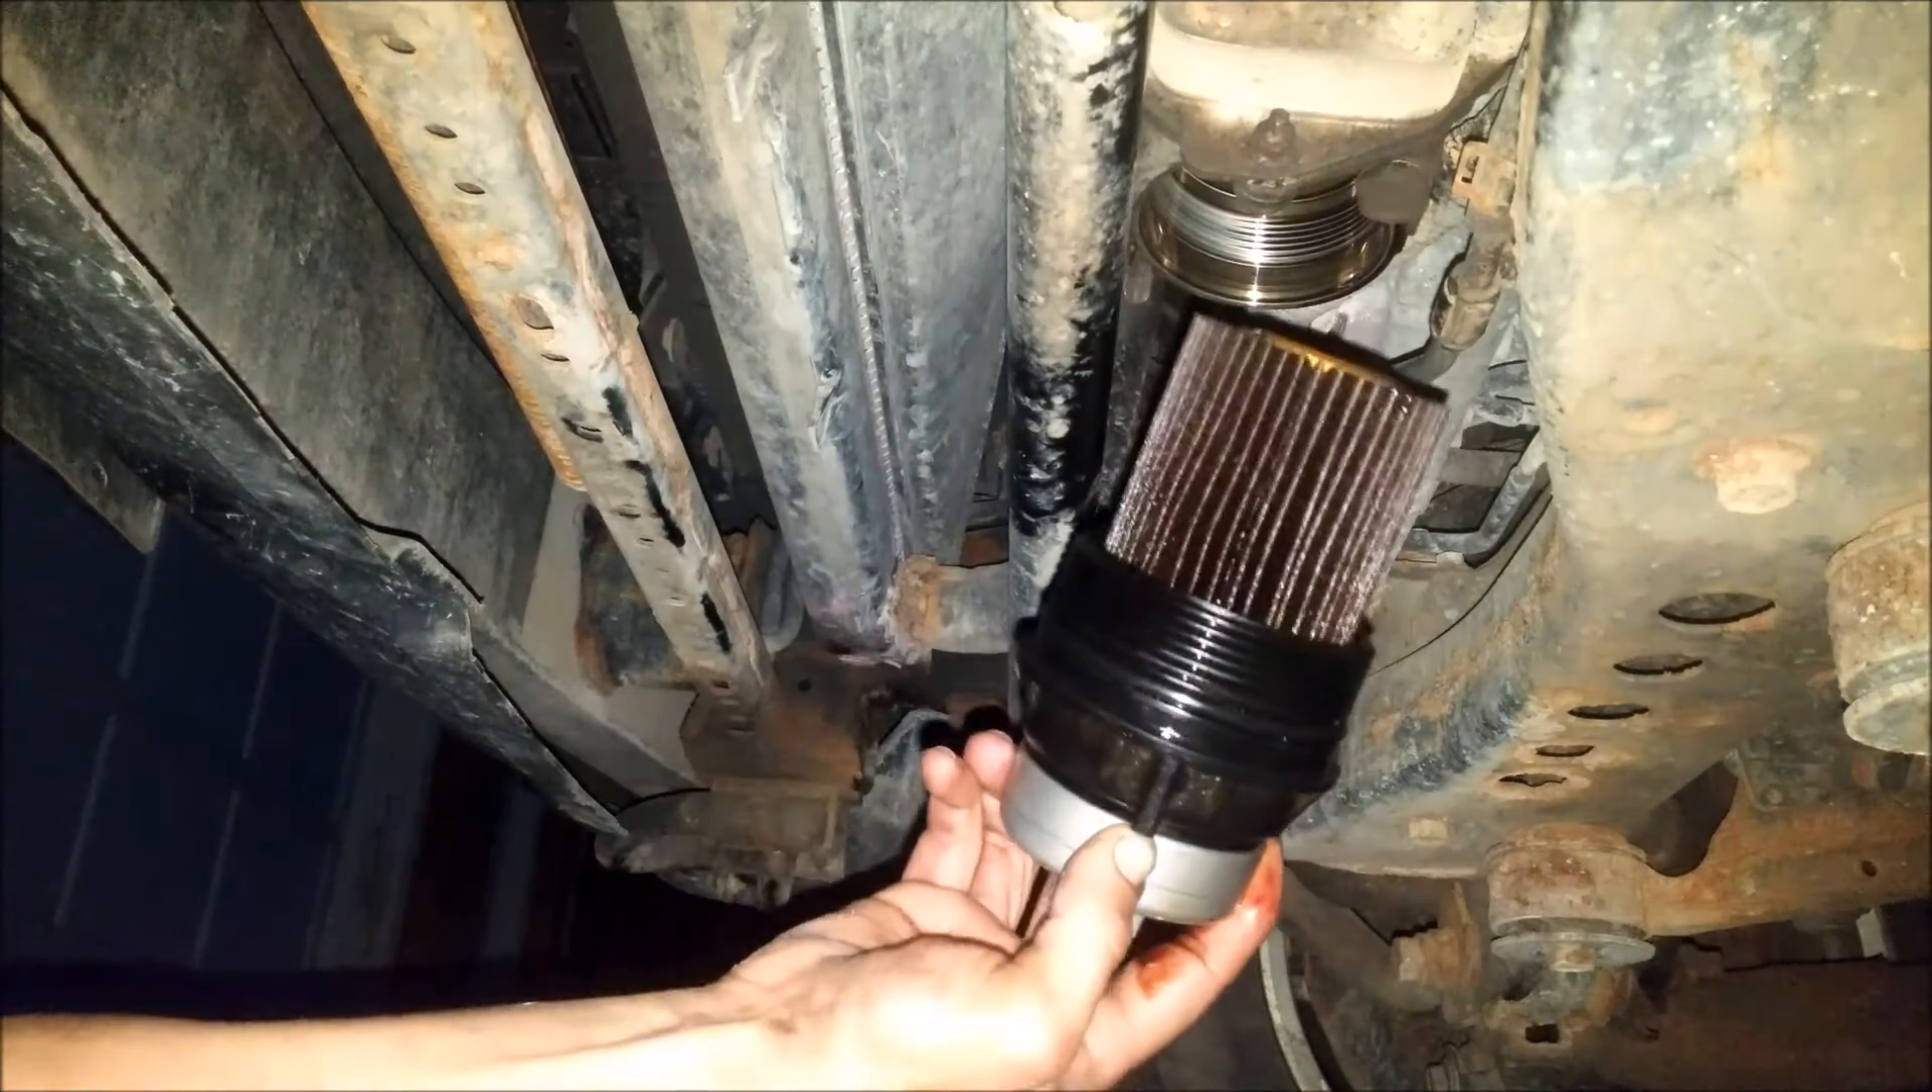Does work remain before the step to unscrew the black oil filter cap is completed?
No.